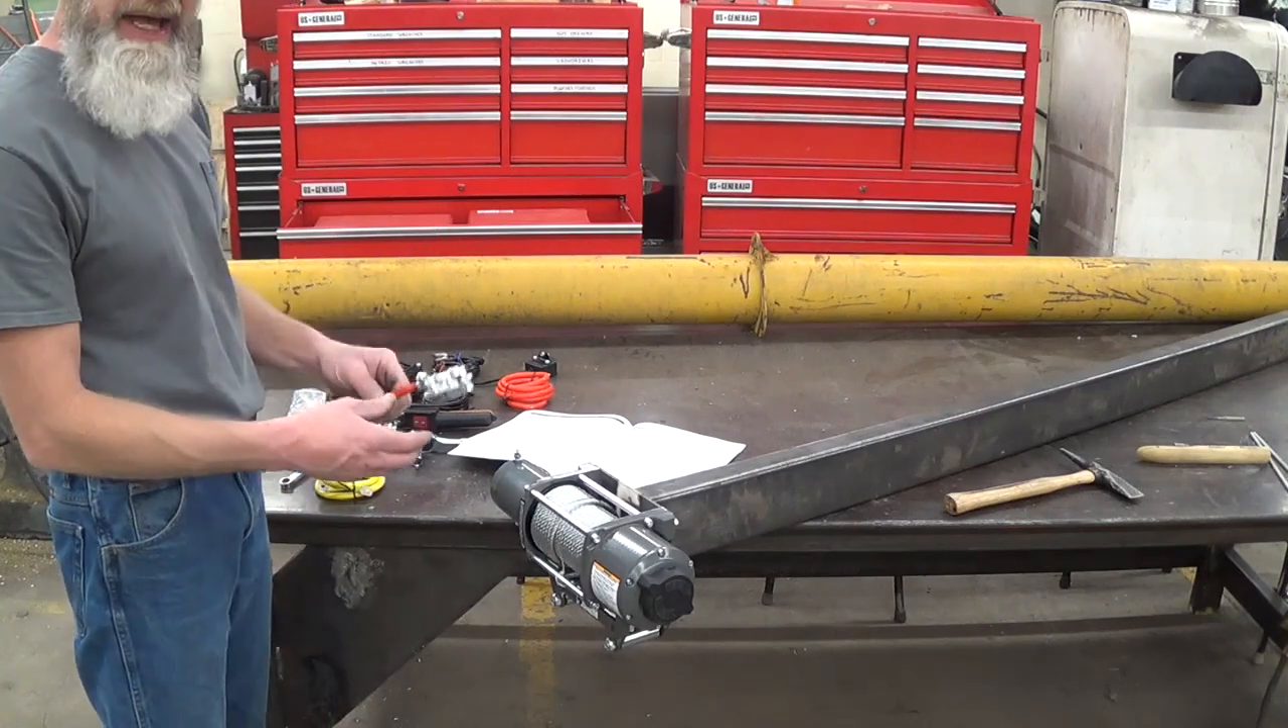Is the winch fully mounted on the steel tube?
Yes.